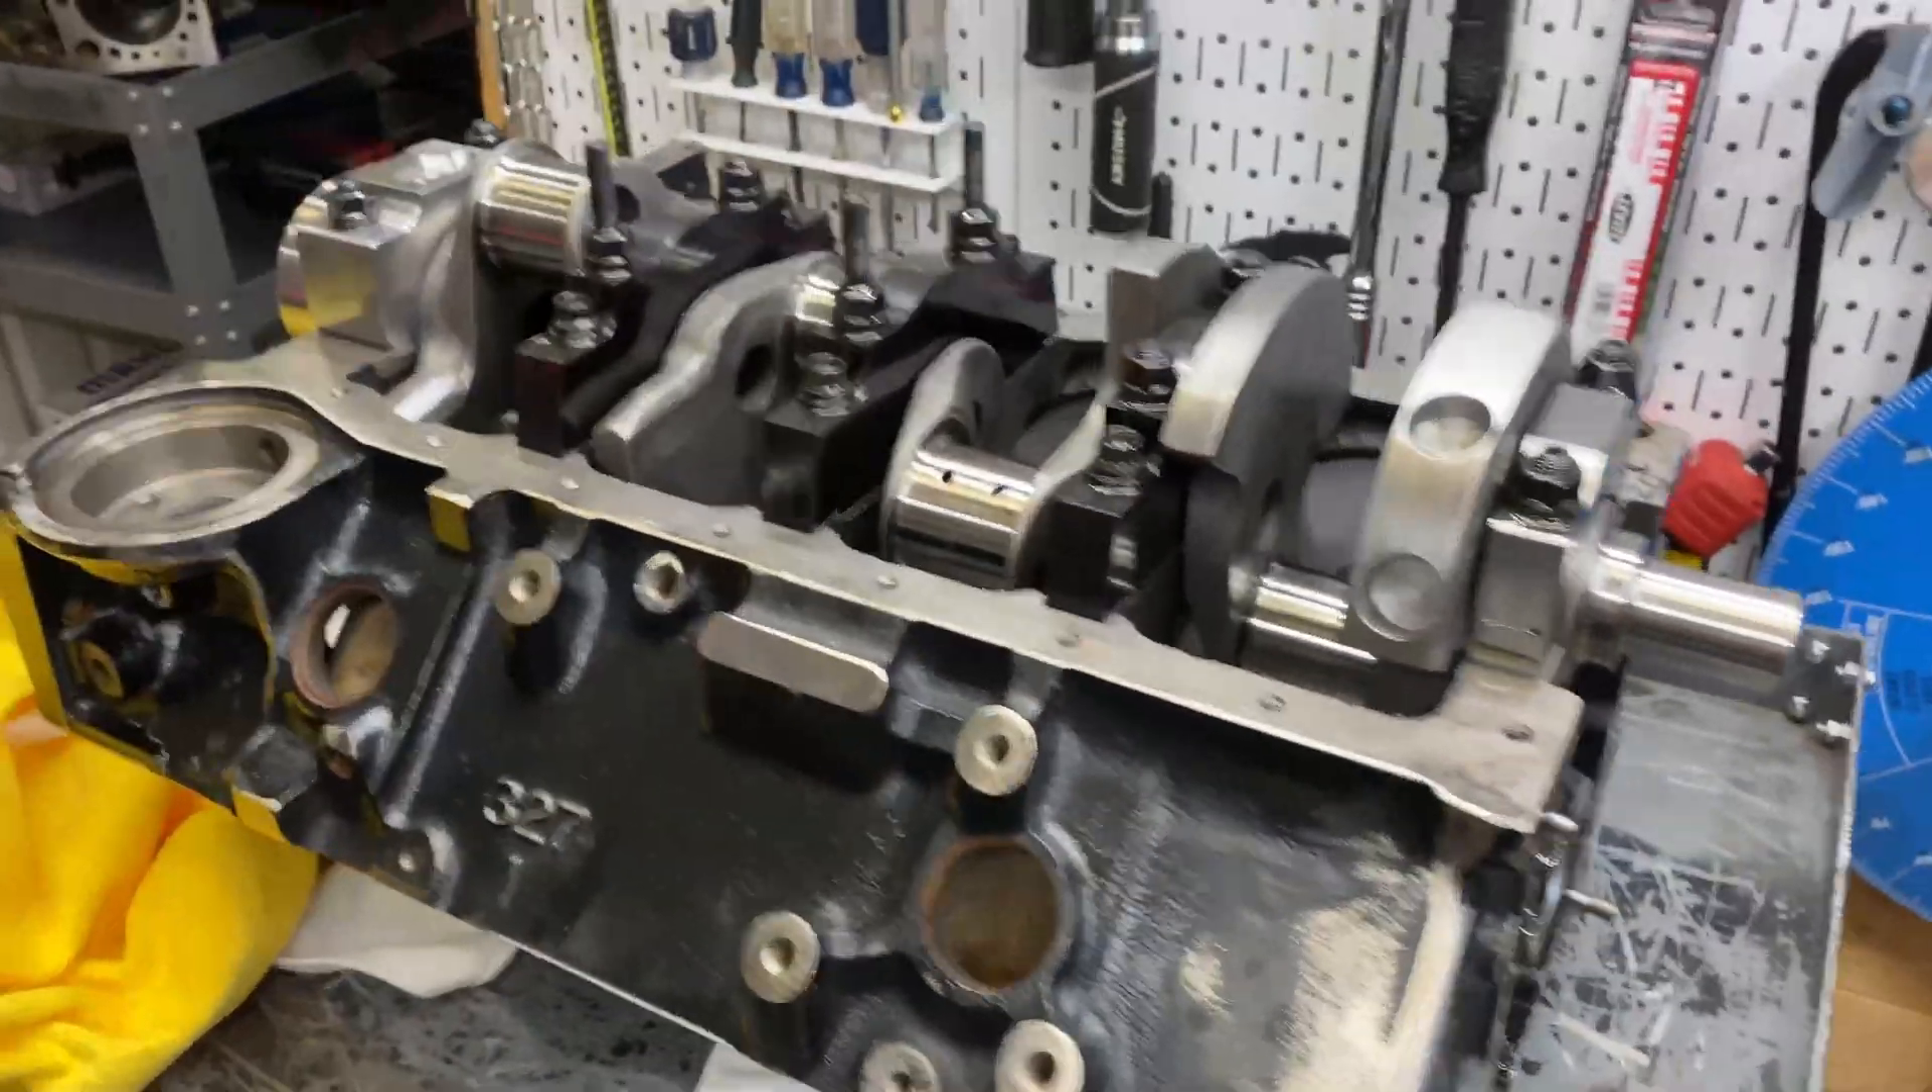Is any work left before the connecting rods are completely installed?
Yes.